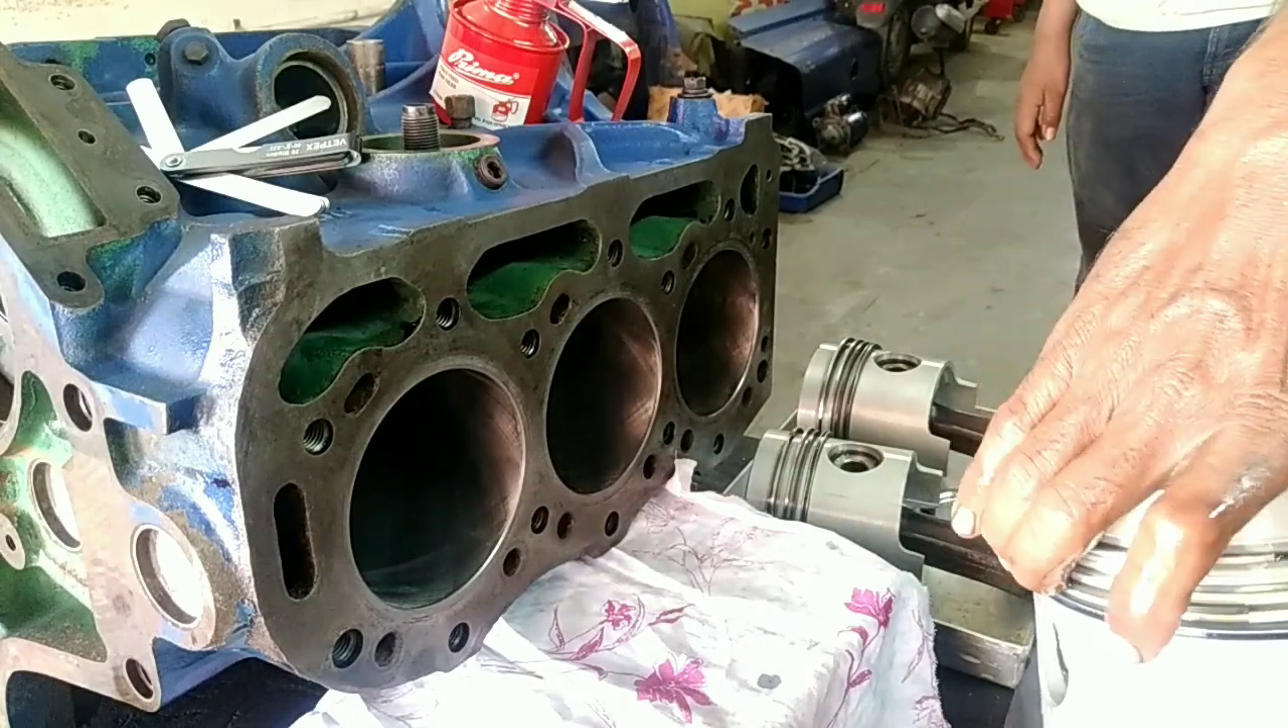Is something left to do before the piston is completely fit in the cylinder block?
Yes.